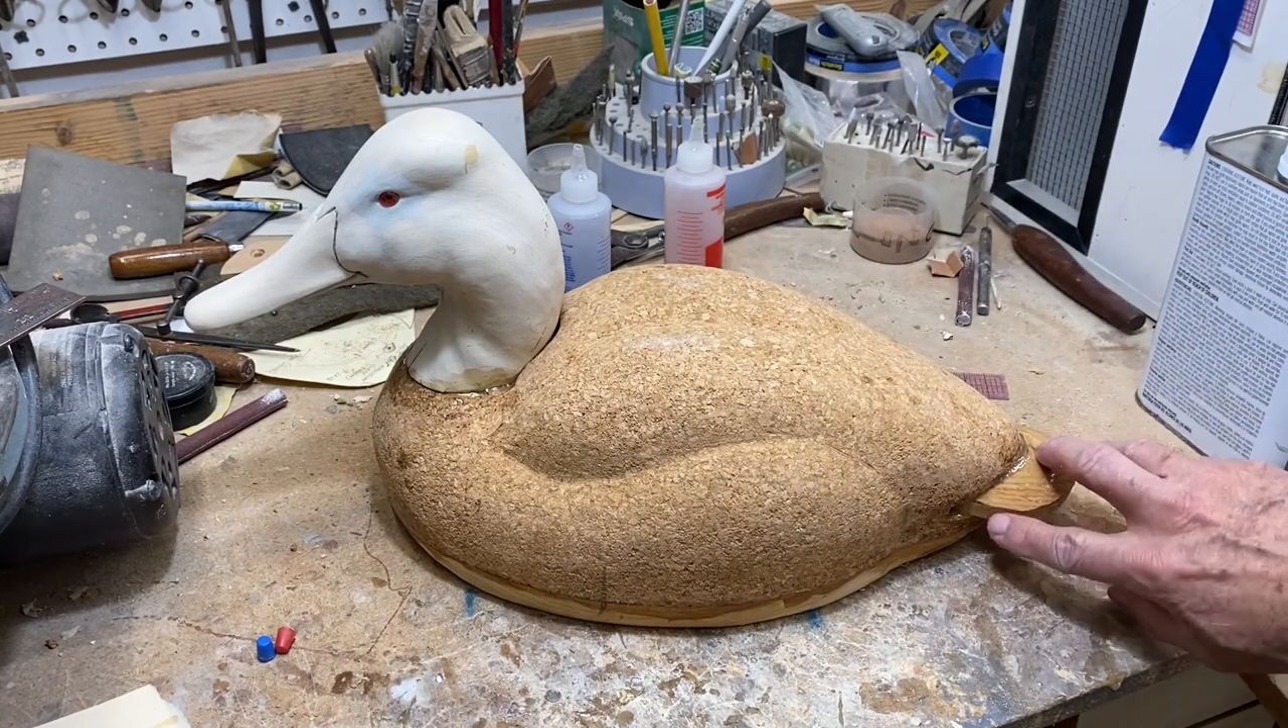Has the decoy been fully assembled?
Yes.